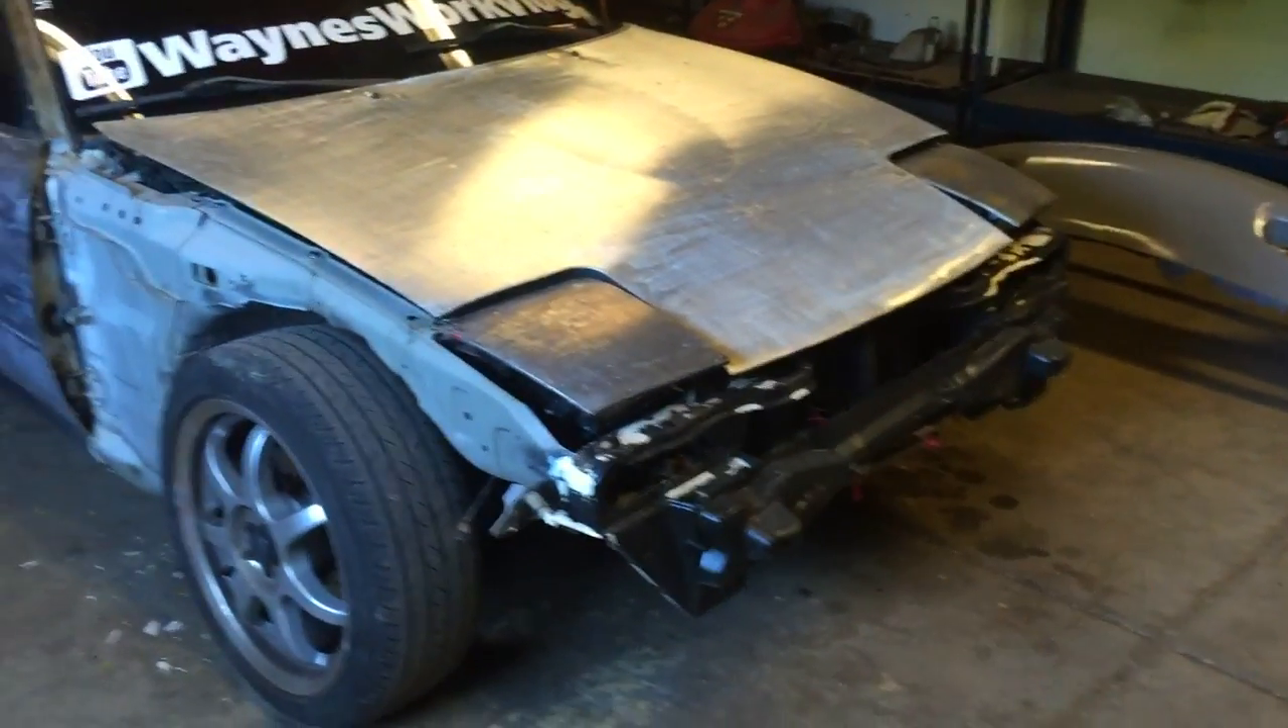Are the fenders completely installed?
No.